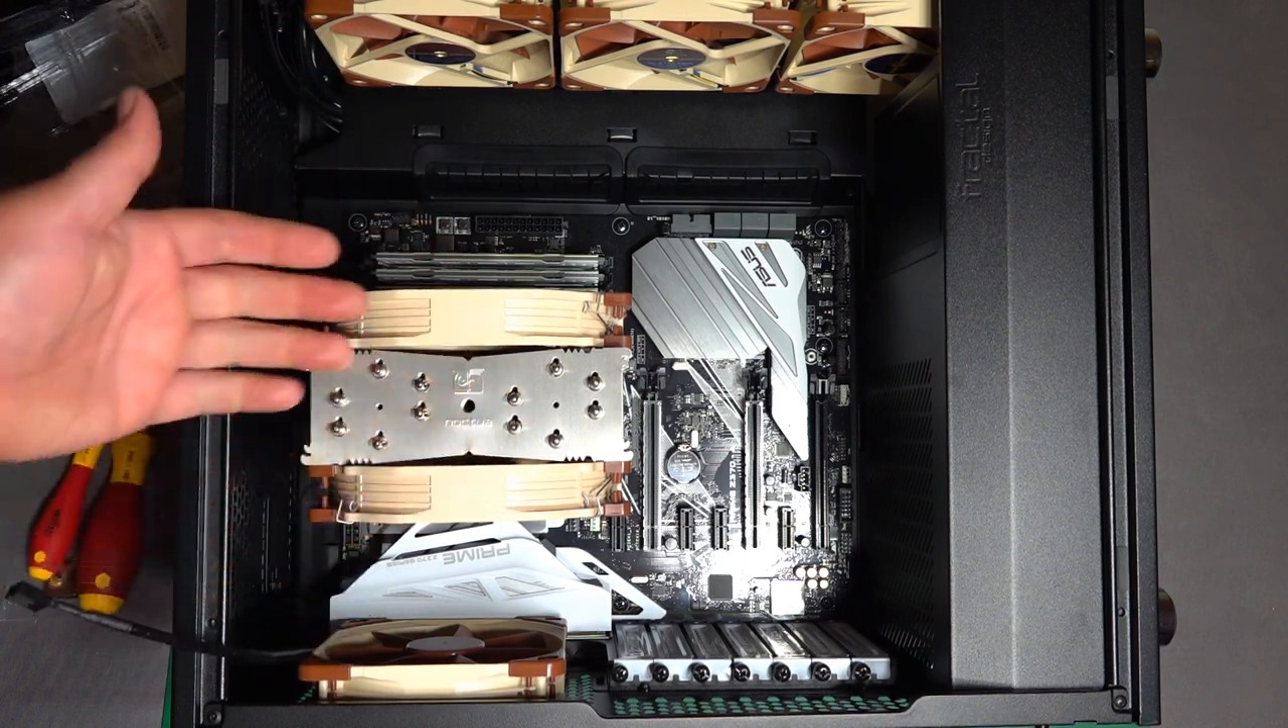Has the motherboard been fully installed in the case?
Yes.